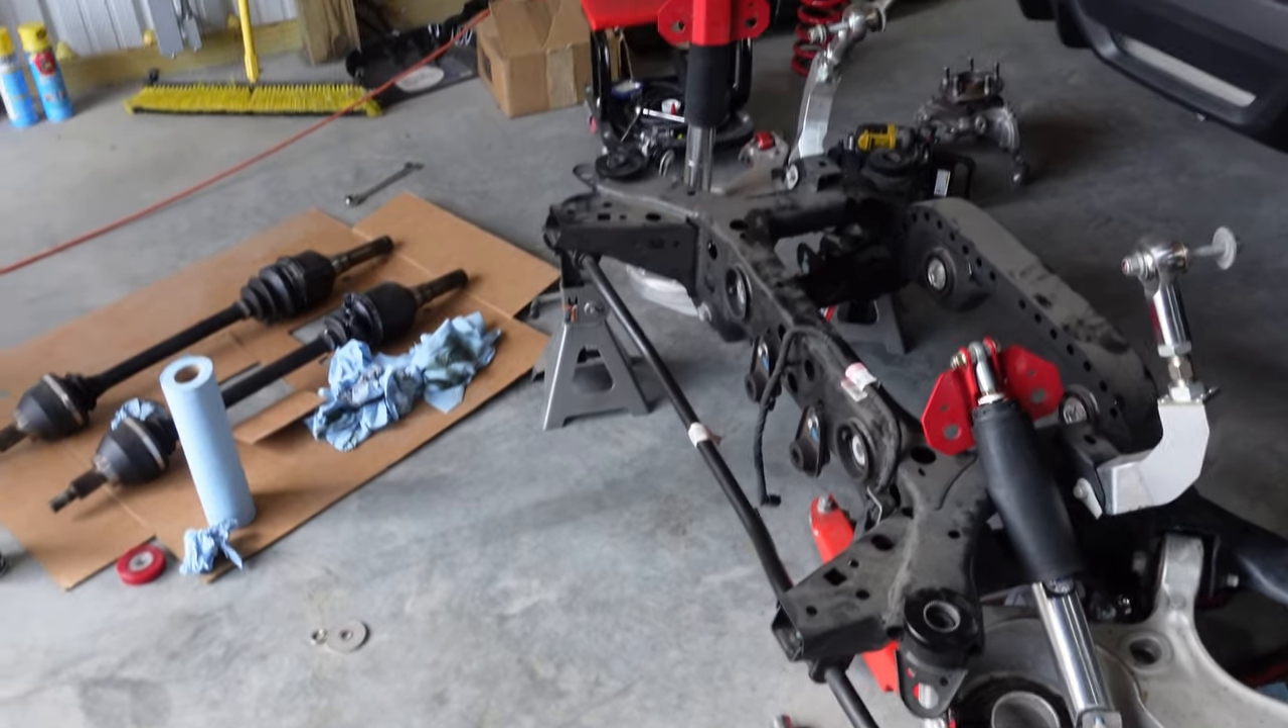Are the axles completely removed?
Yes.